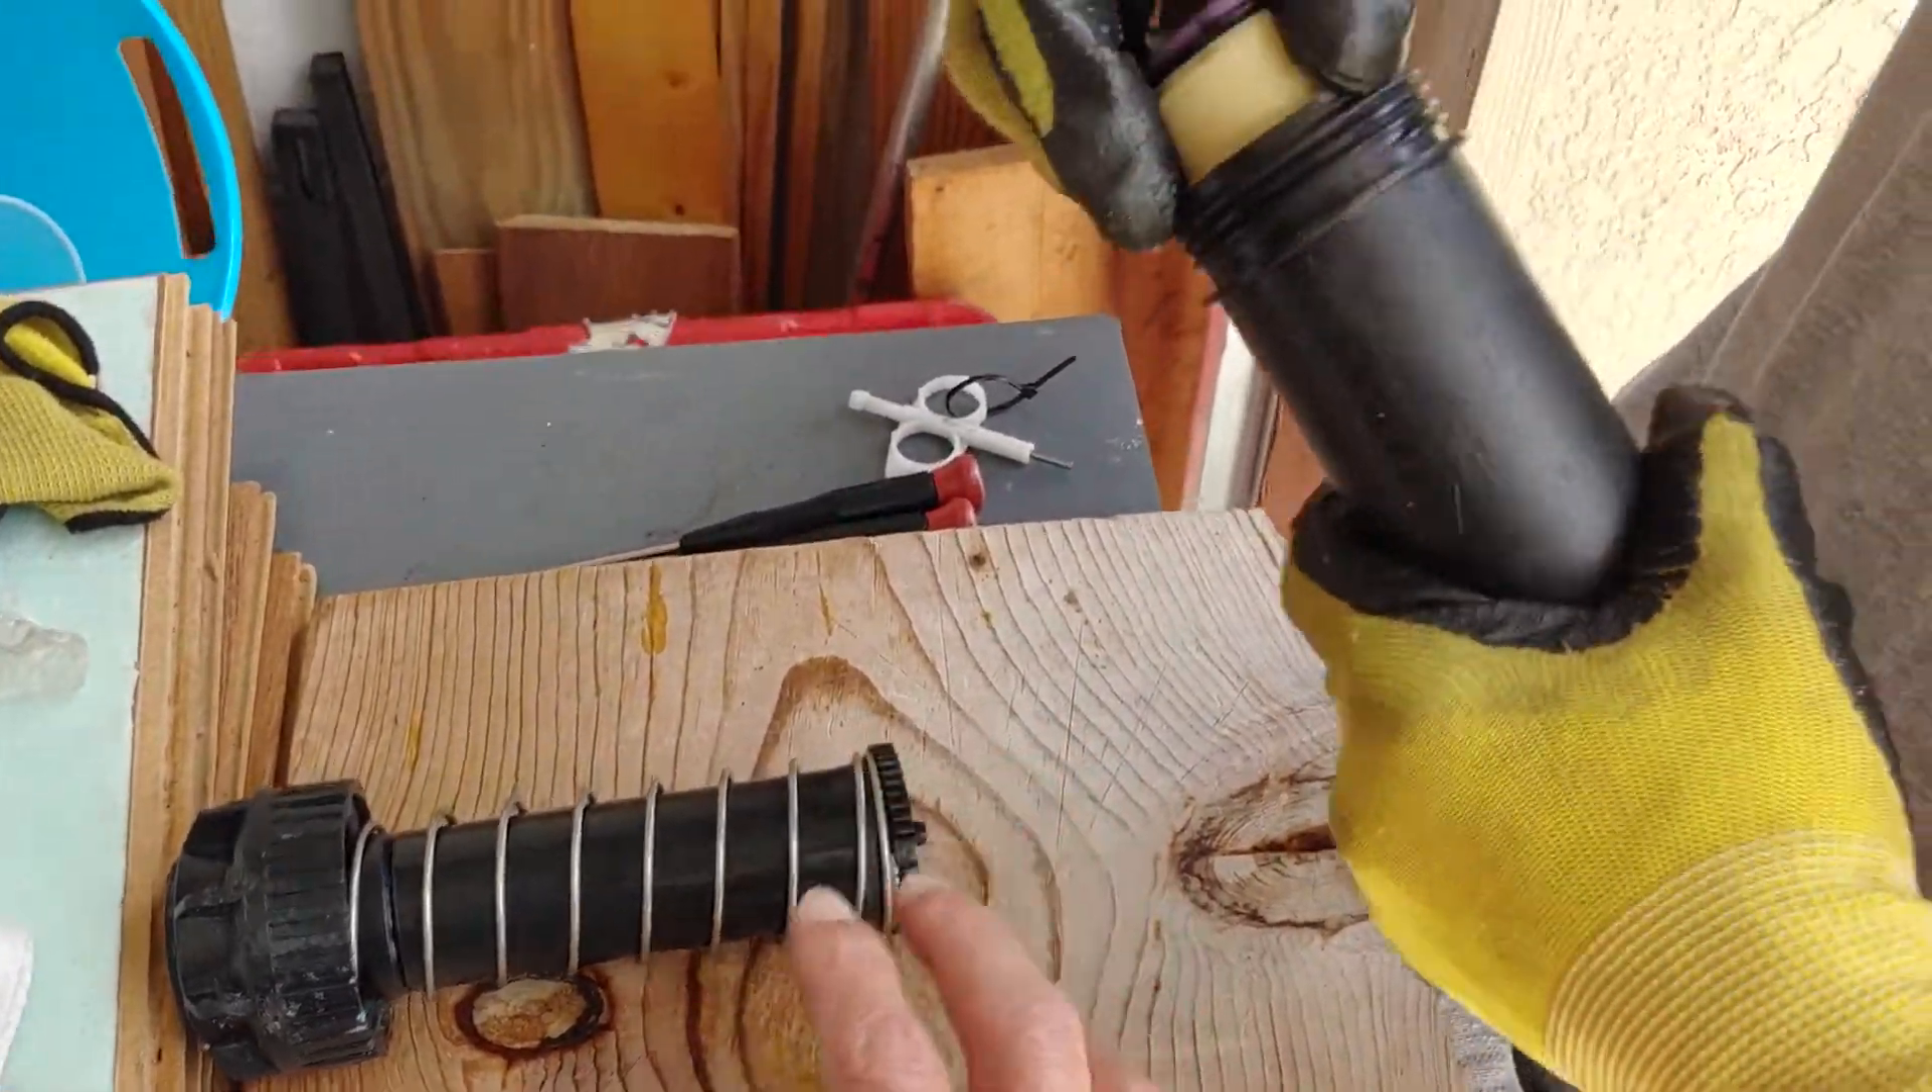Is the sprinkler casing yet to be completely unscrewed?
No.